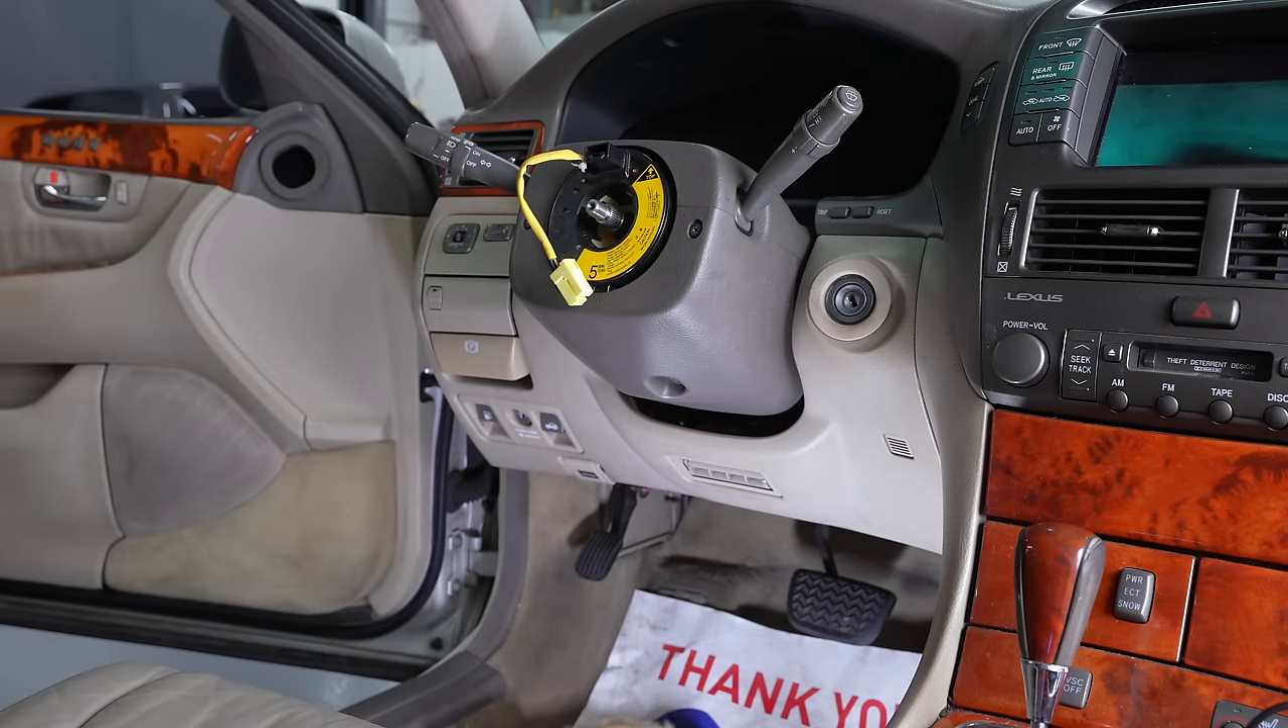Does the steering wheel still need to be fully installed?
Yes.